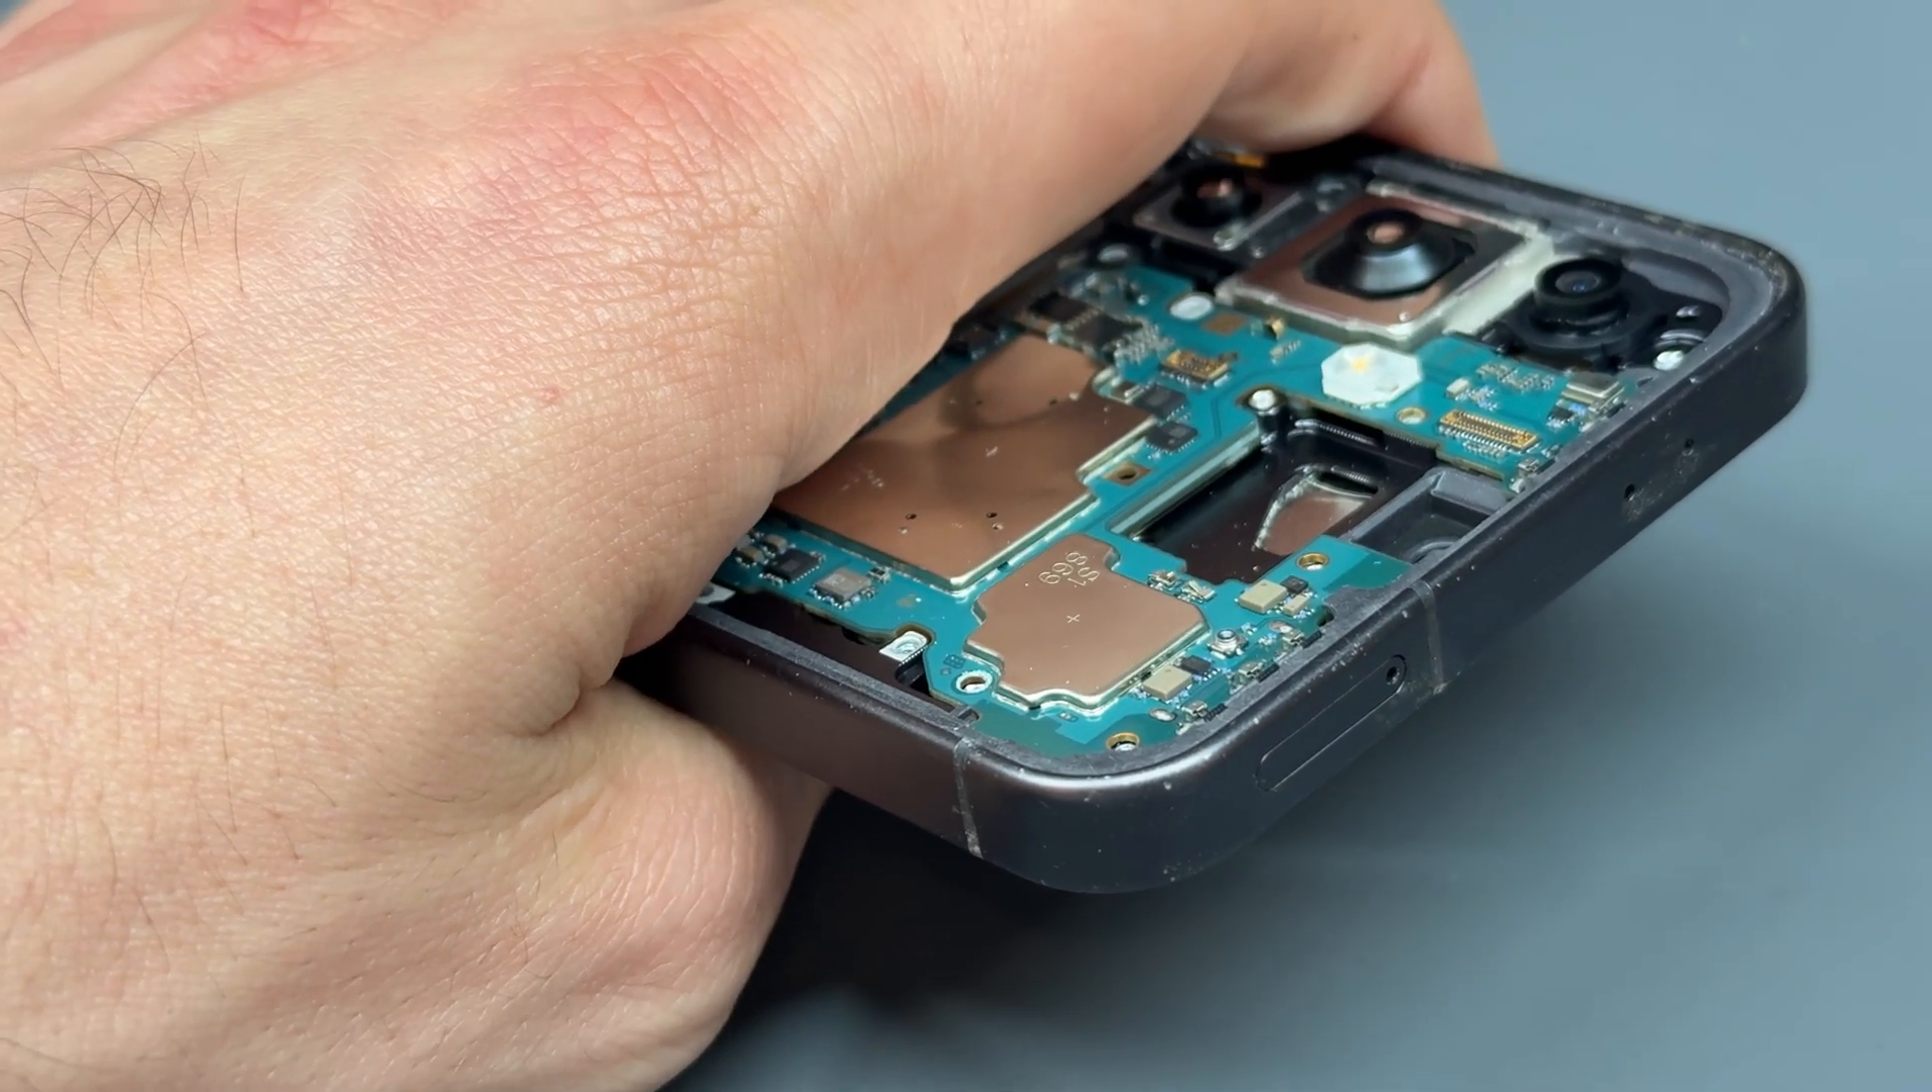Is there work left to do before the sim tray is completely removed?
Yes.